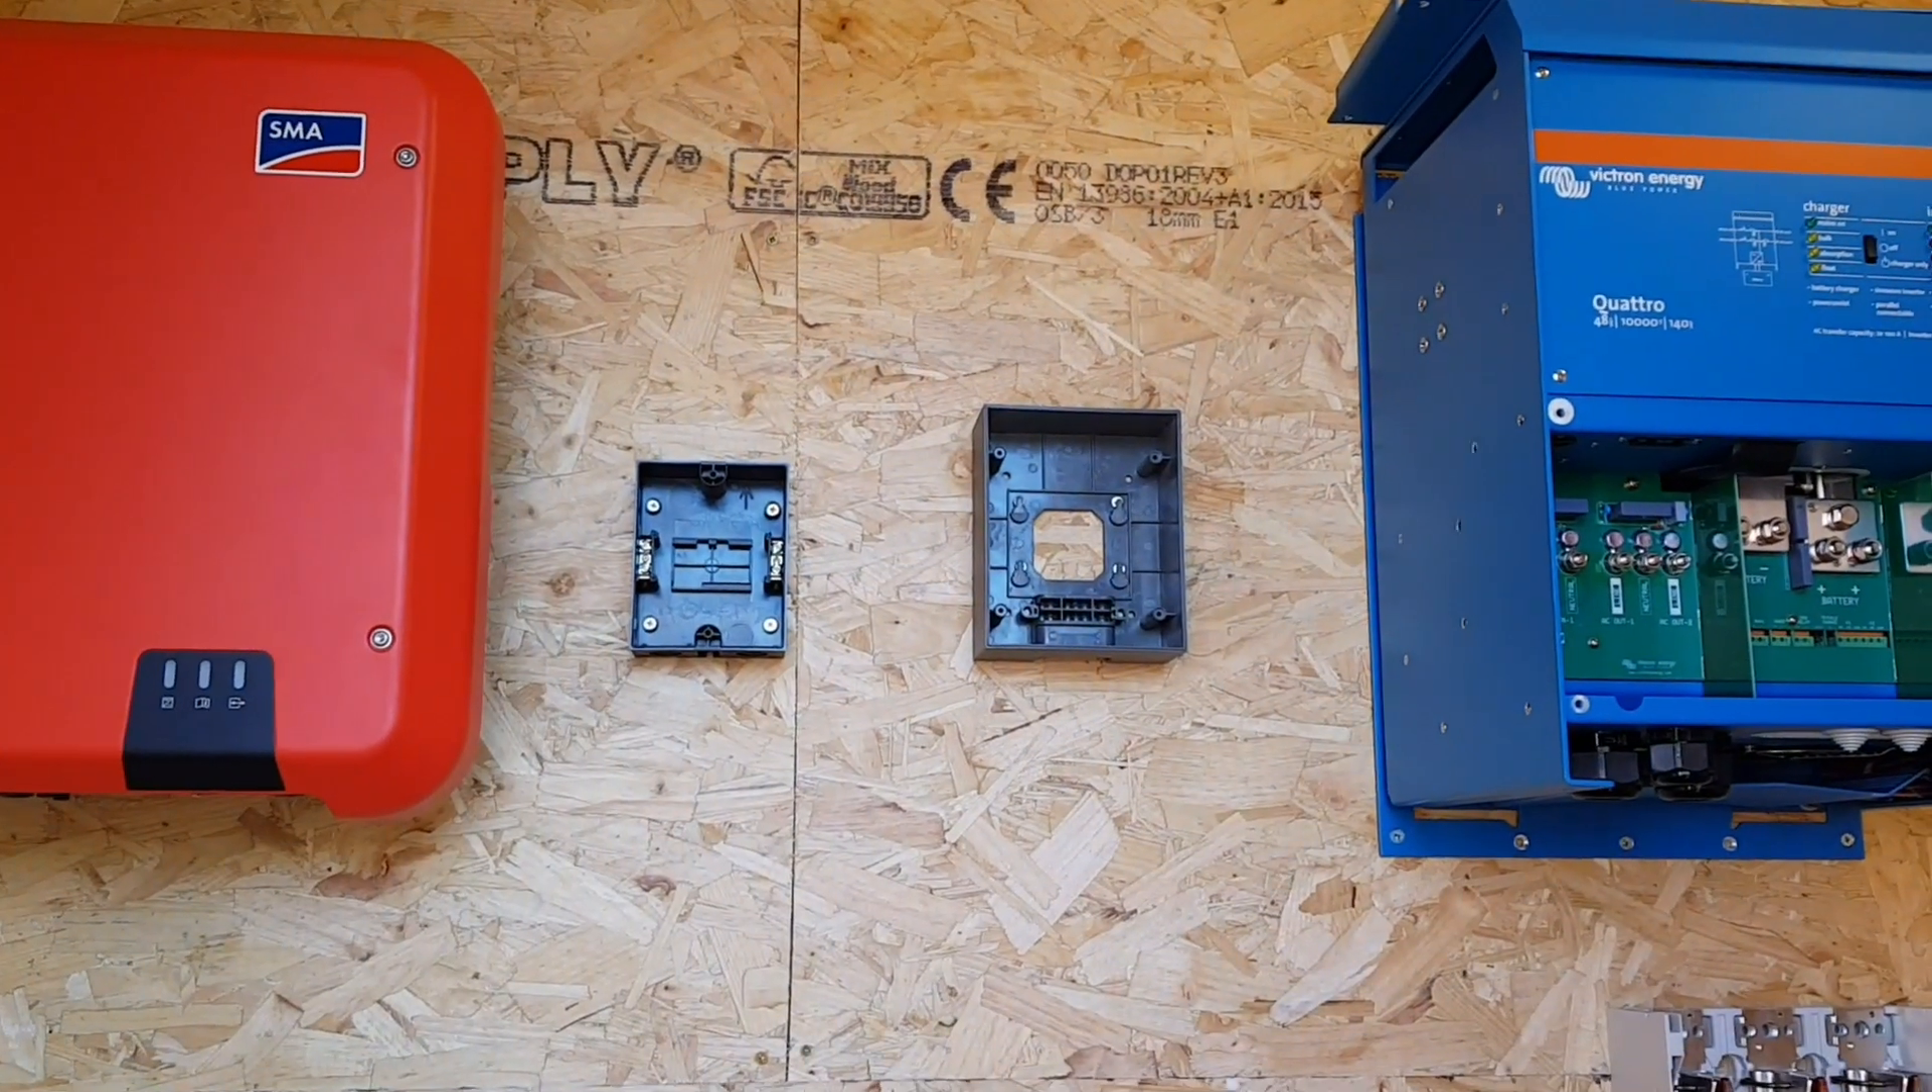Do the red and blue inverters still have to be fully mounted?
No.